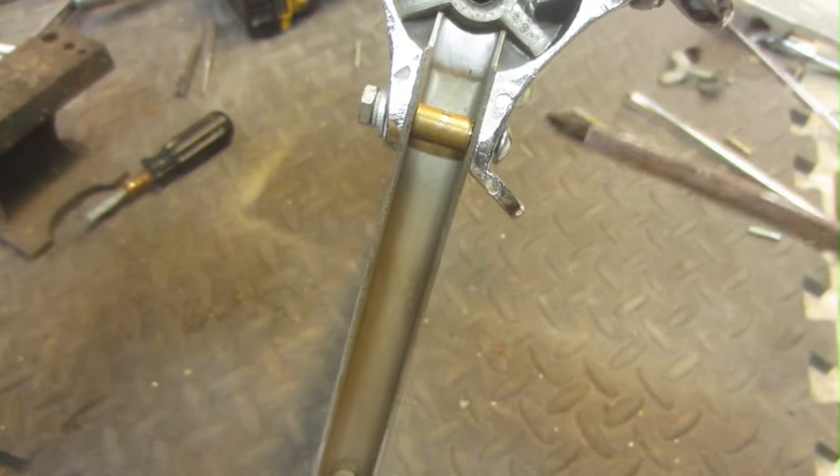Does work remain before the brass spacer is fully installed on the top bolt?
No.